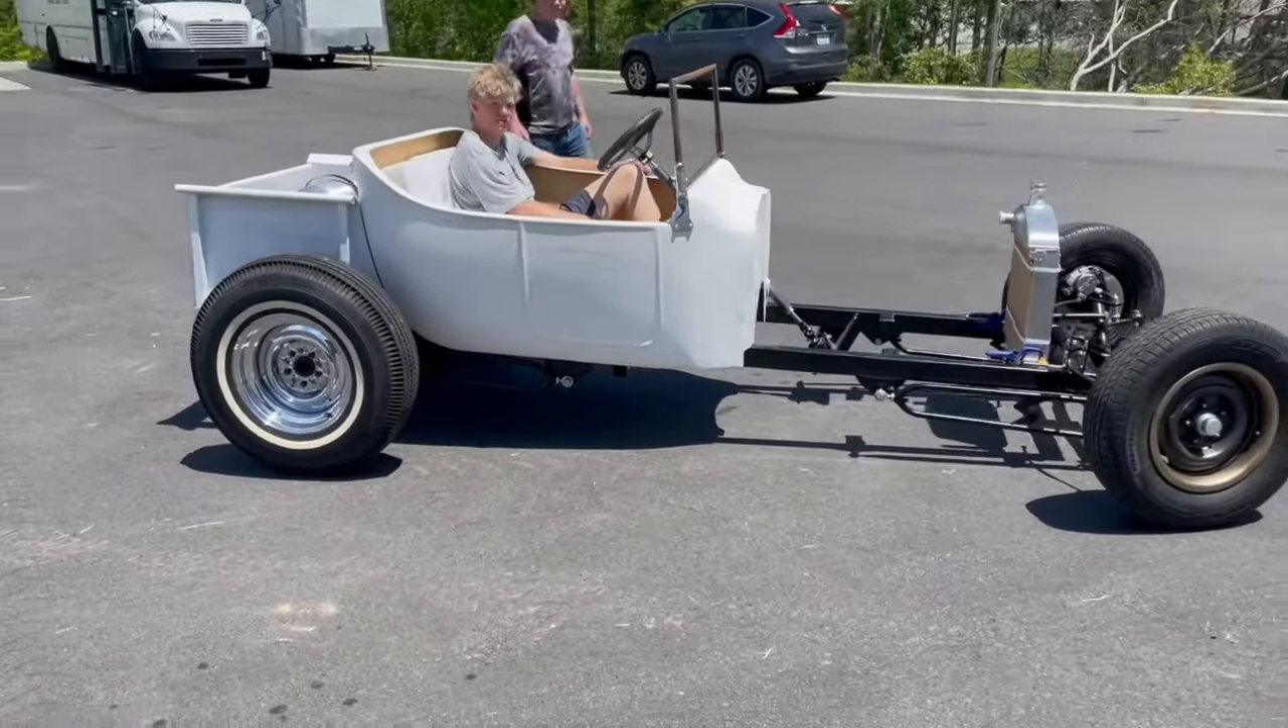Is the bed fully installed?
Yes.